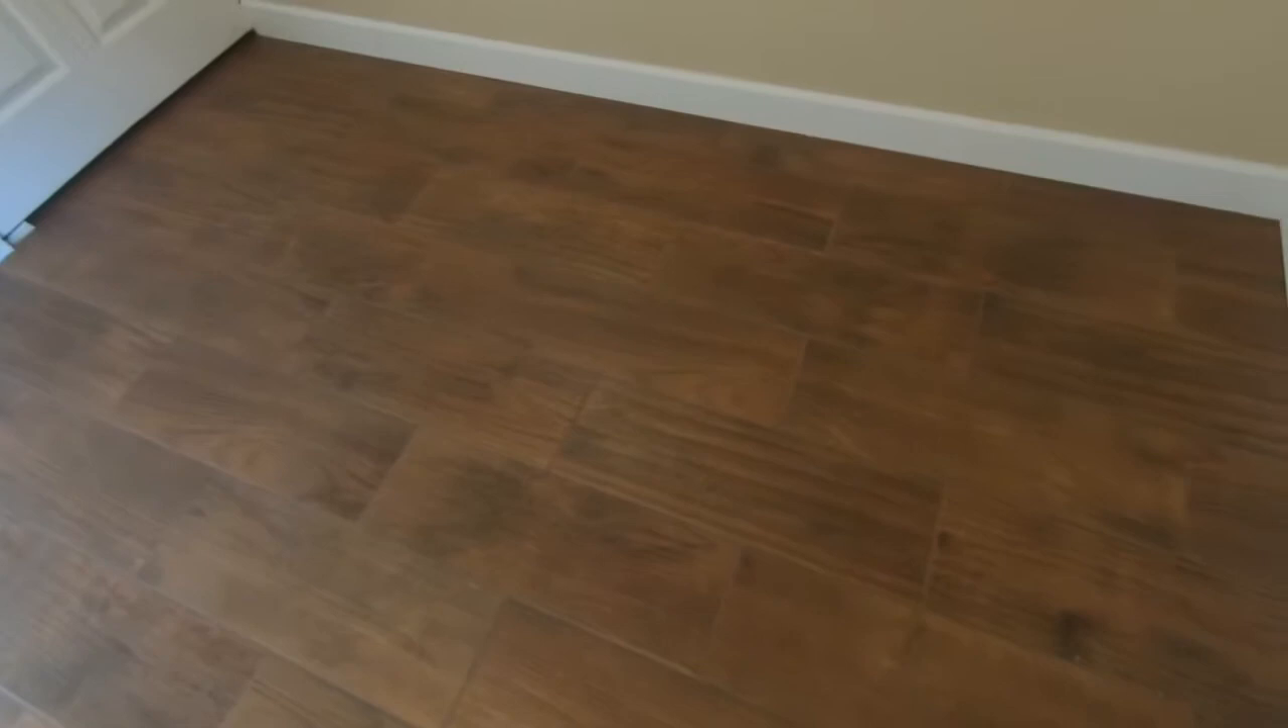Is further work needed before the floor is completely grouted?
No.